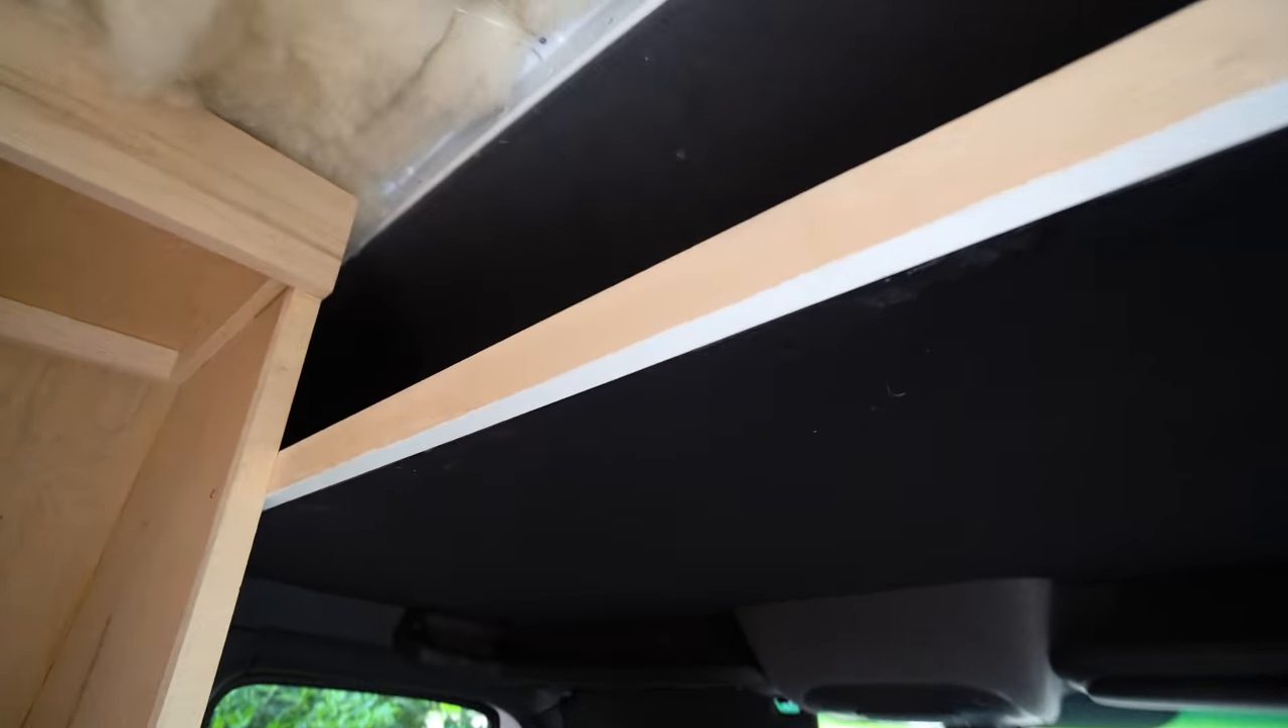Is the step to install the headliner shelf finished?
Yes.